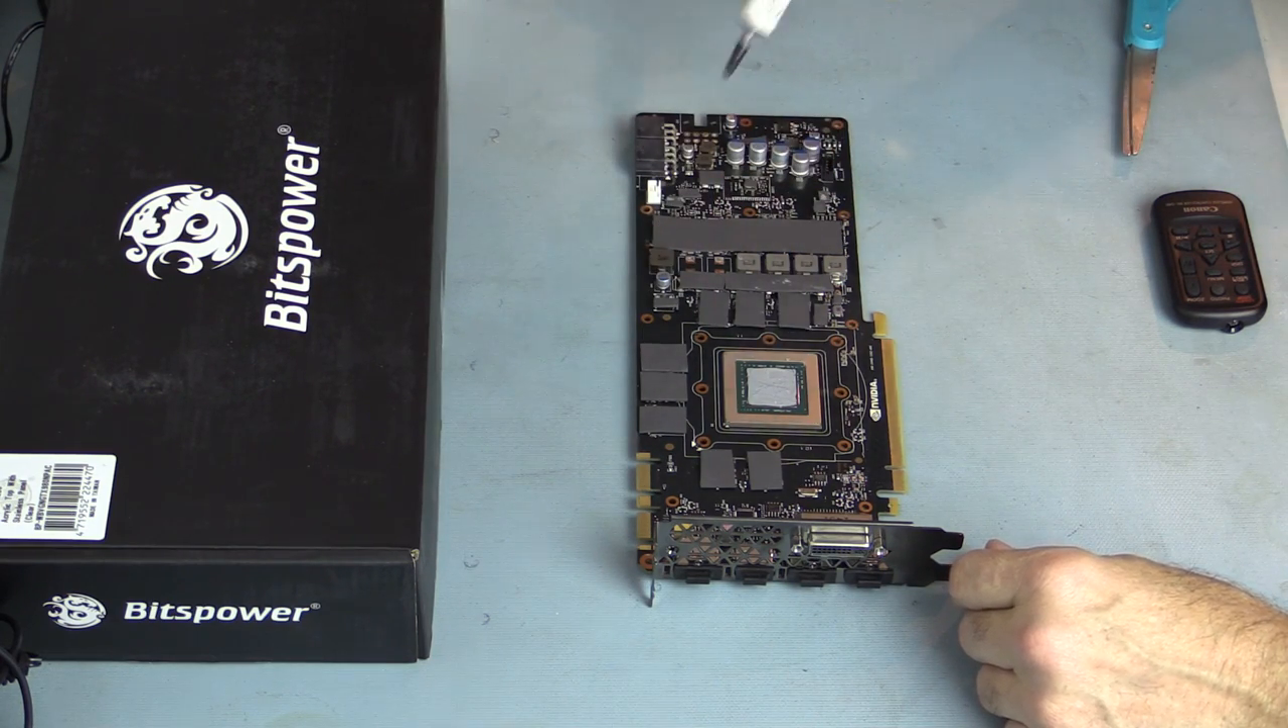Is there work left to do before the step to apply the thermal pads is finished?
No.